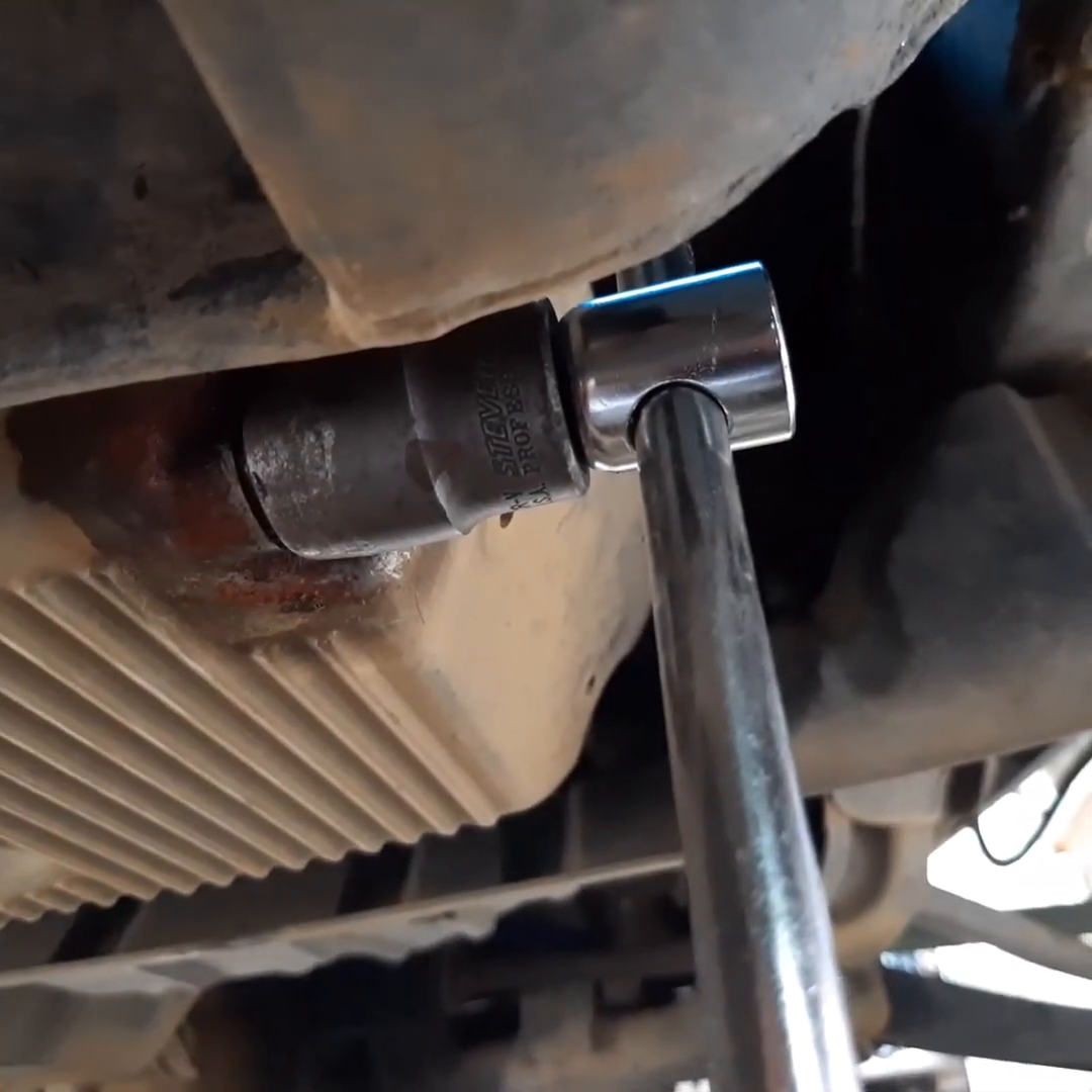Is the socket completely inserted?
Yes.